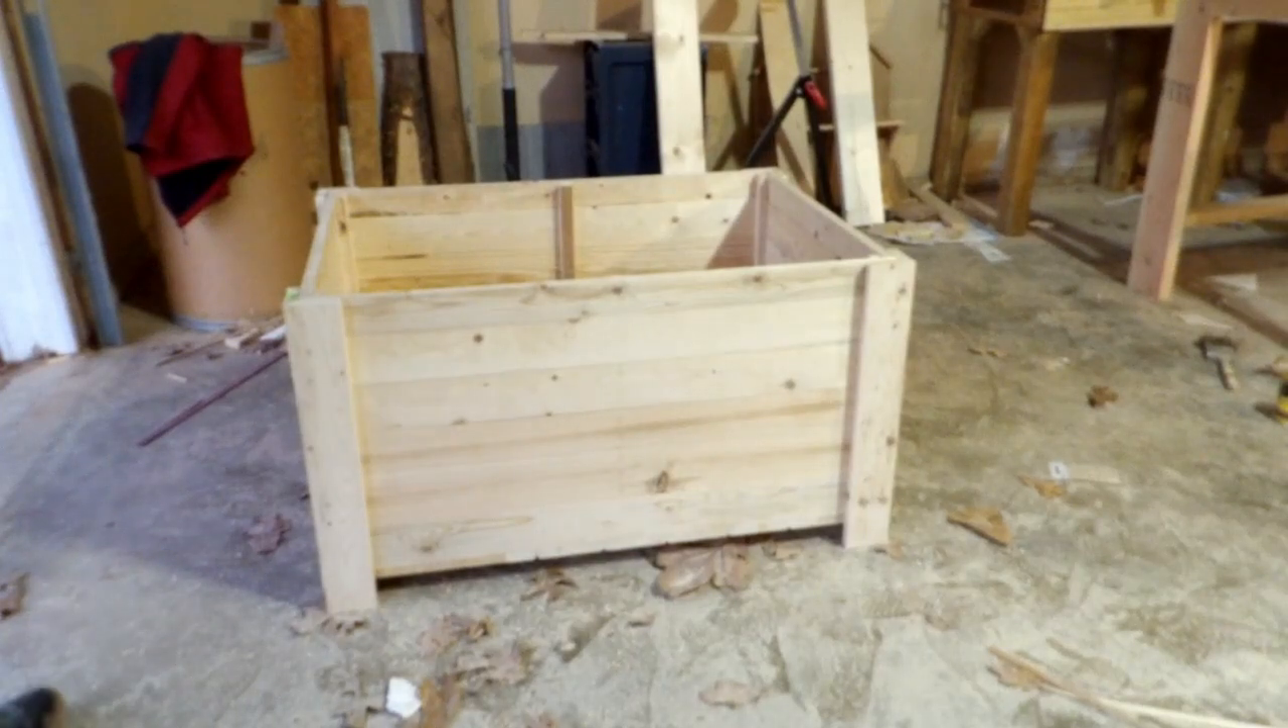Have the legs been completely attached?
Yes.